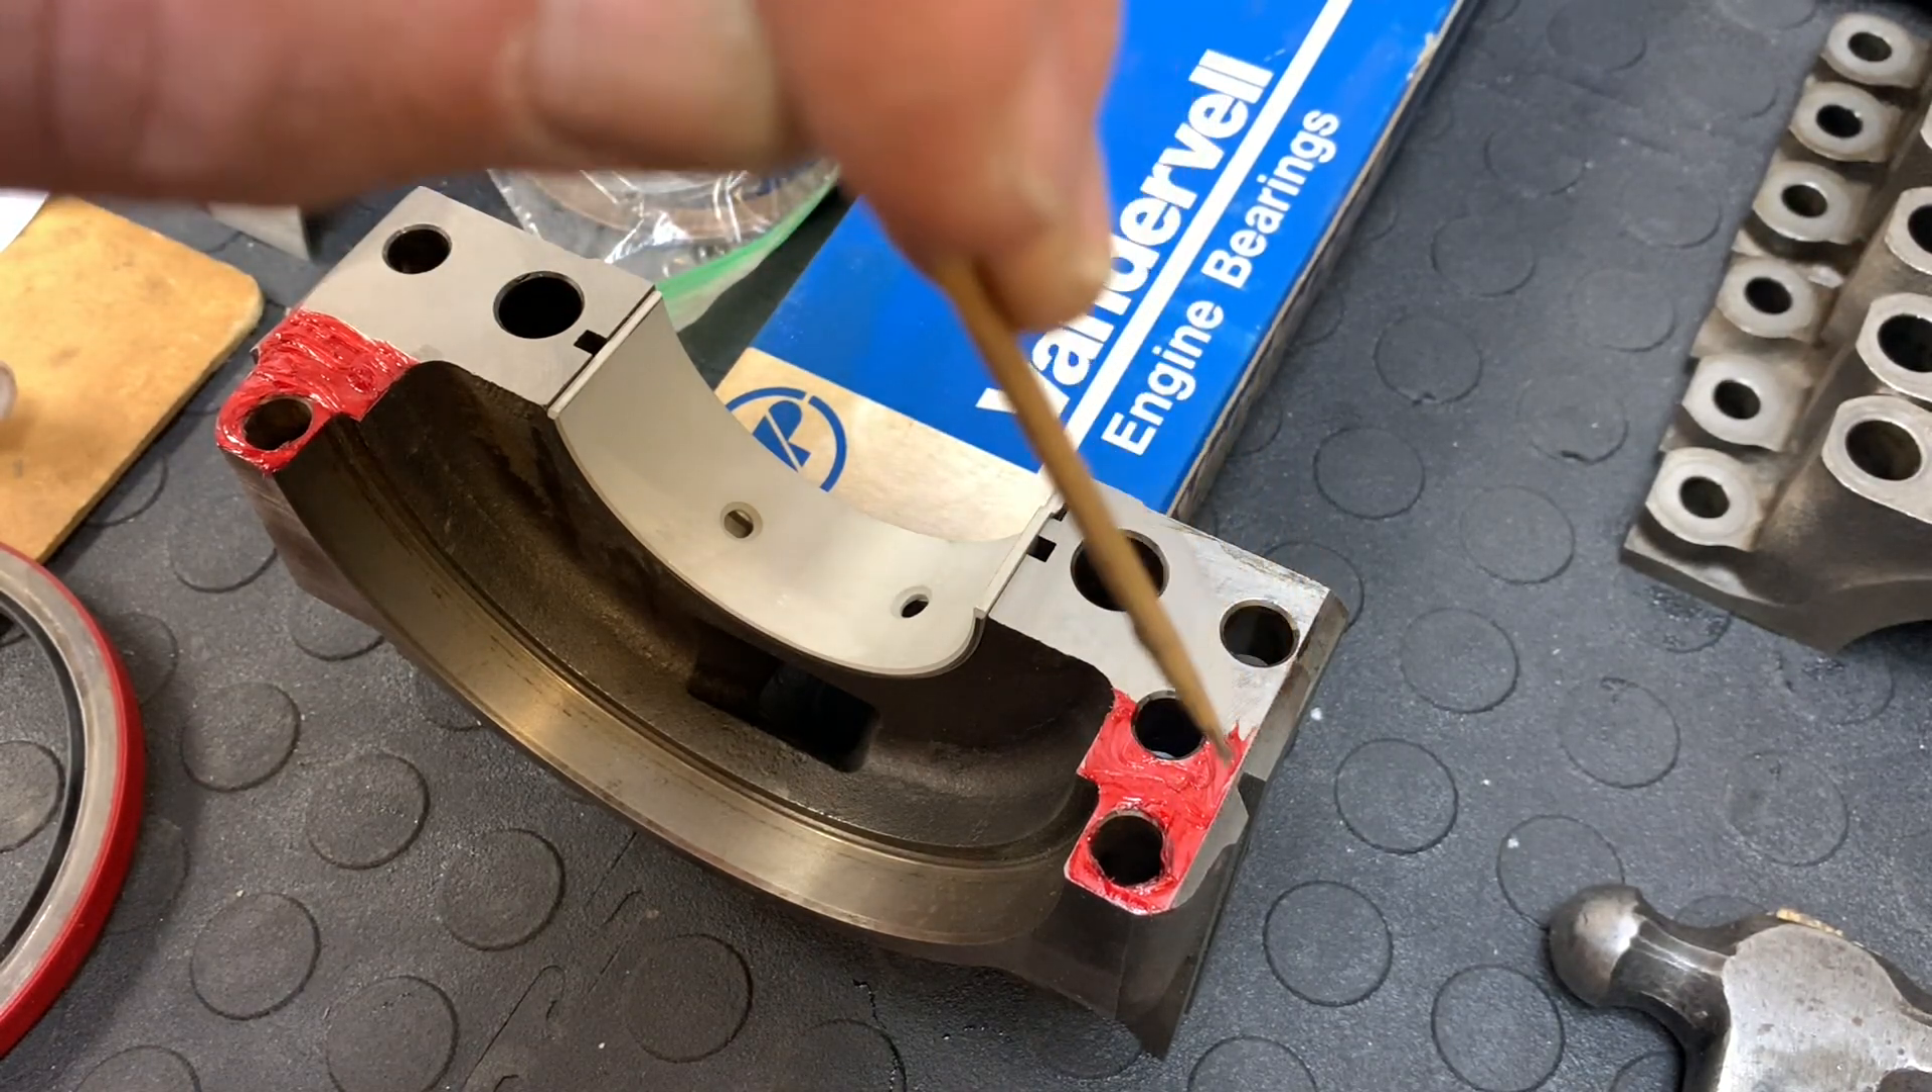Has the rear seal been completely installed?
No.